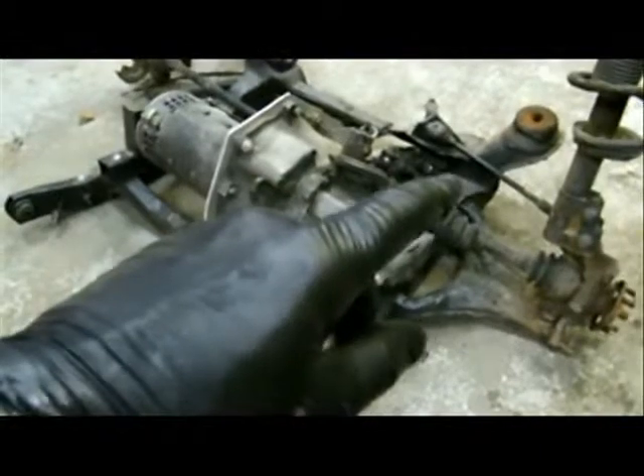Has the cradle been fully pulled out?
Yes.